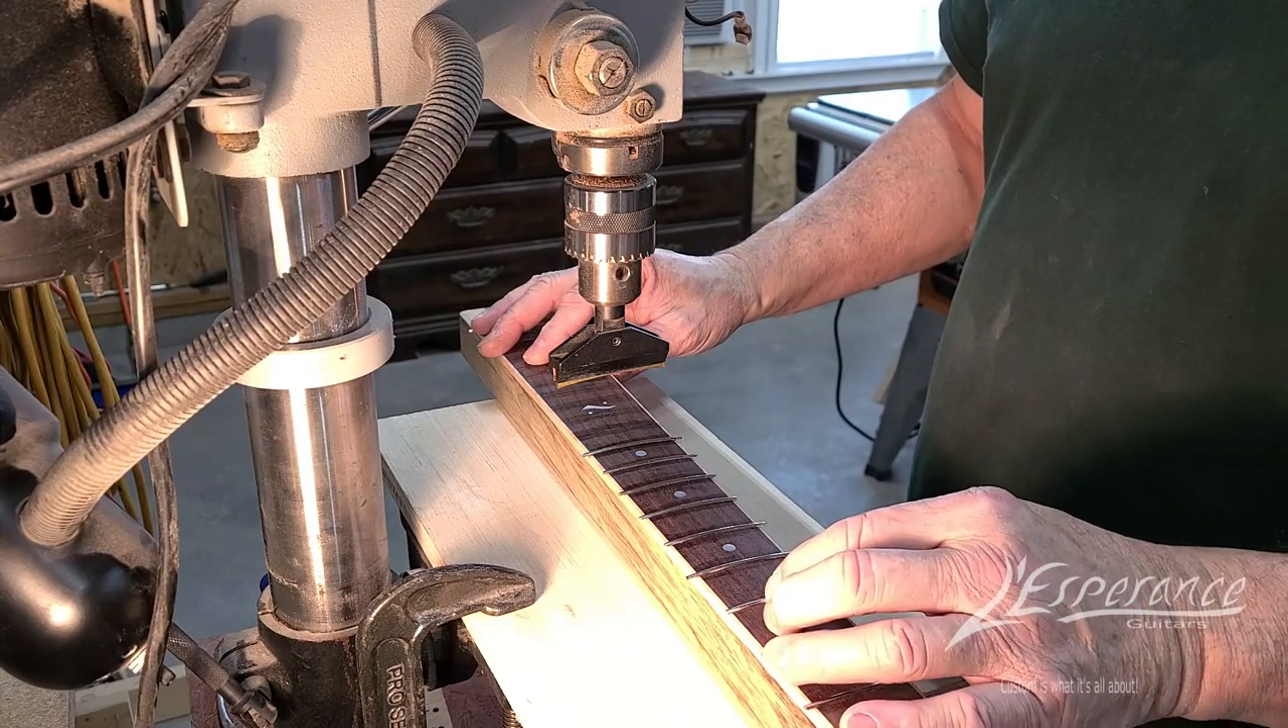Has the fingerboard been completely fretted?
No.